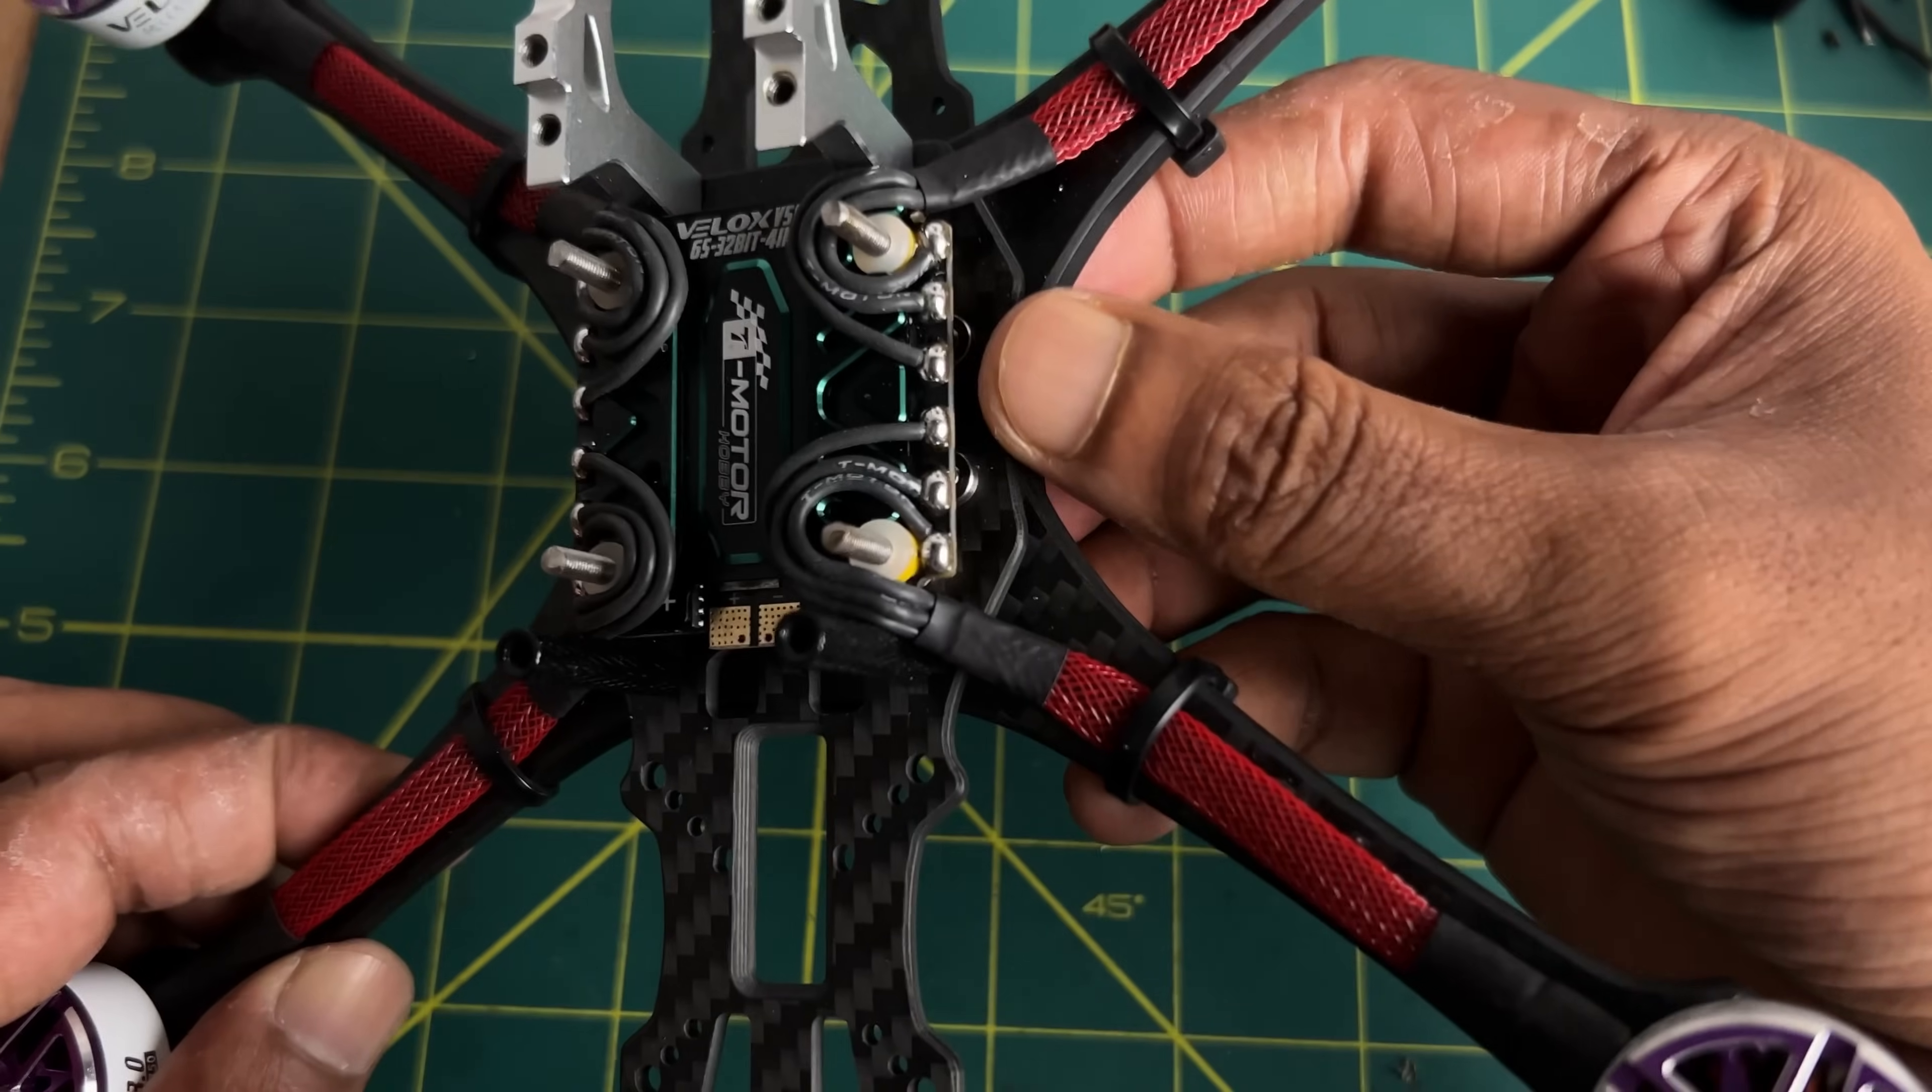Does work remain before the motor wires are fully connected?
No.